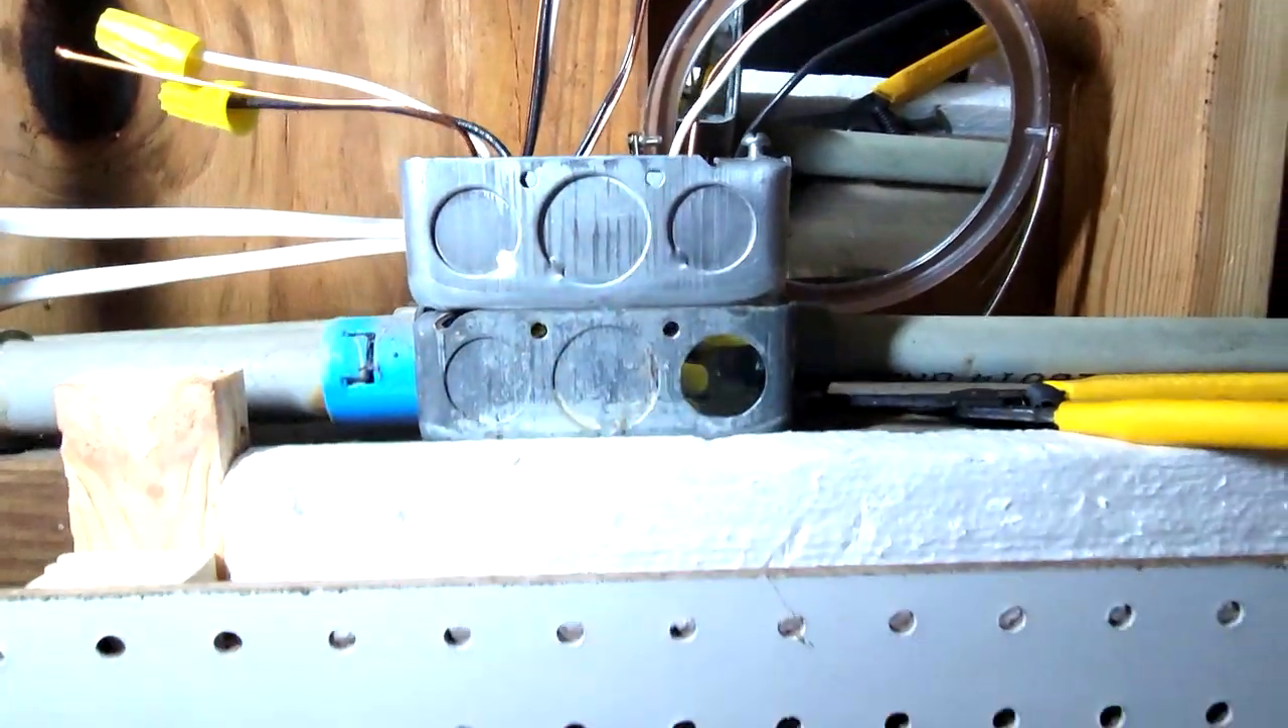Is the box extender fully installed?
Yes.